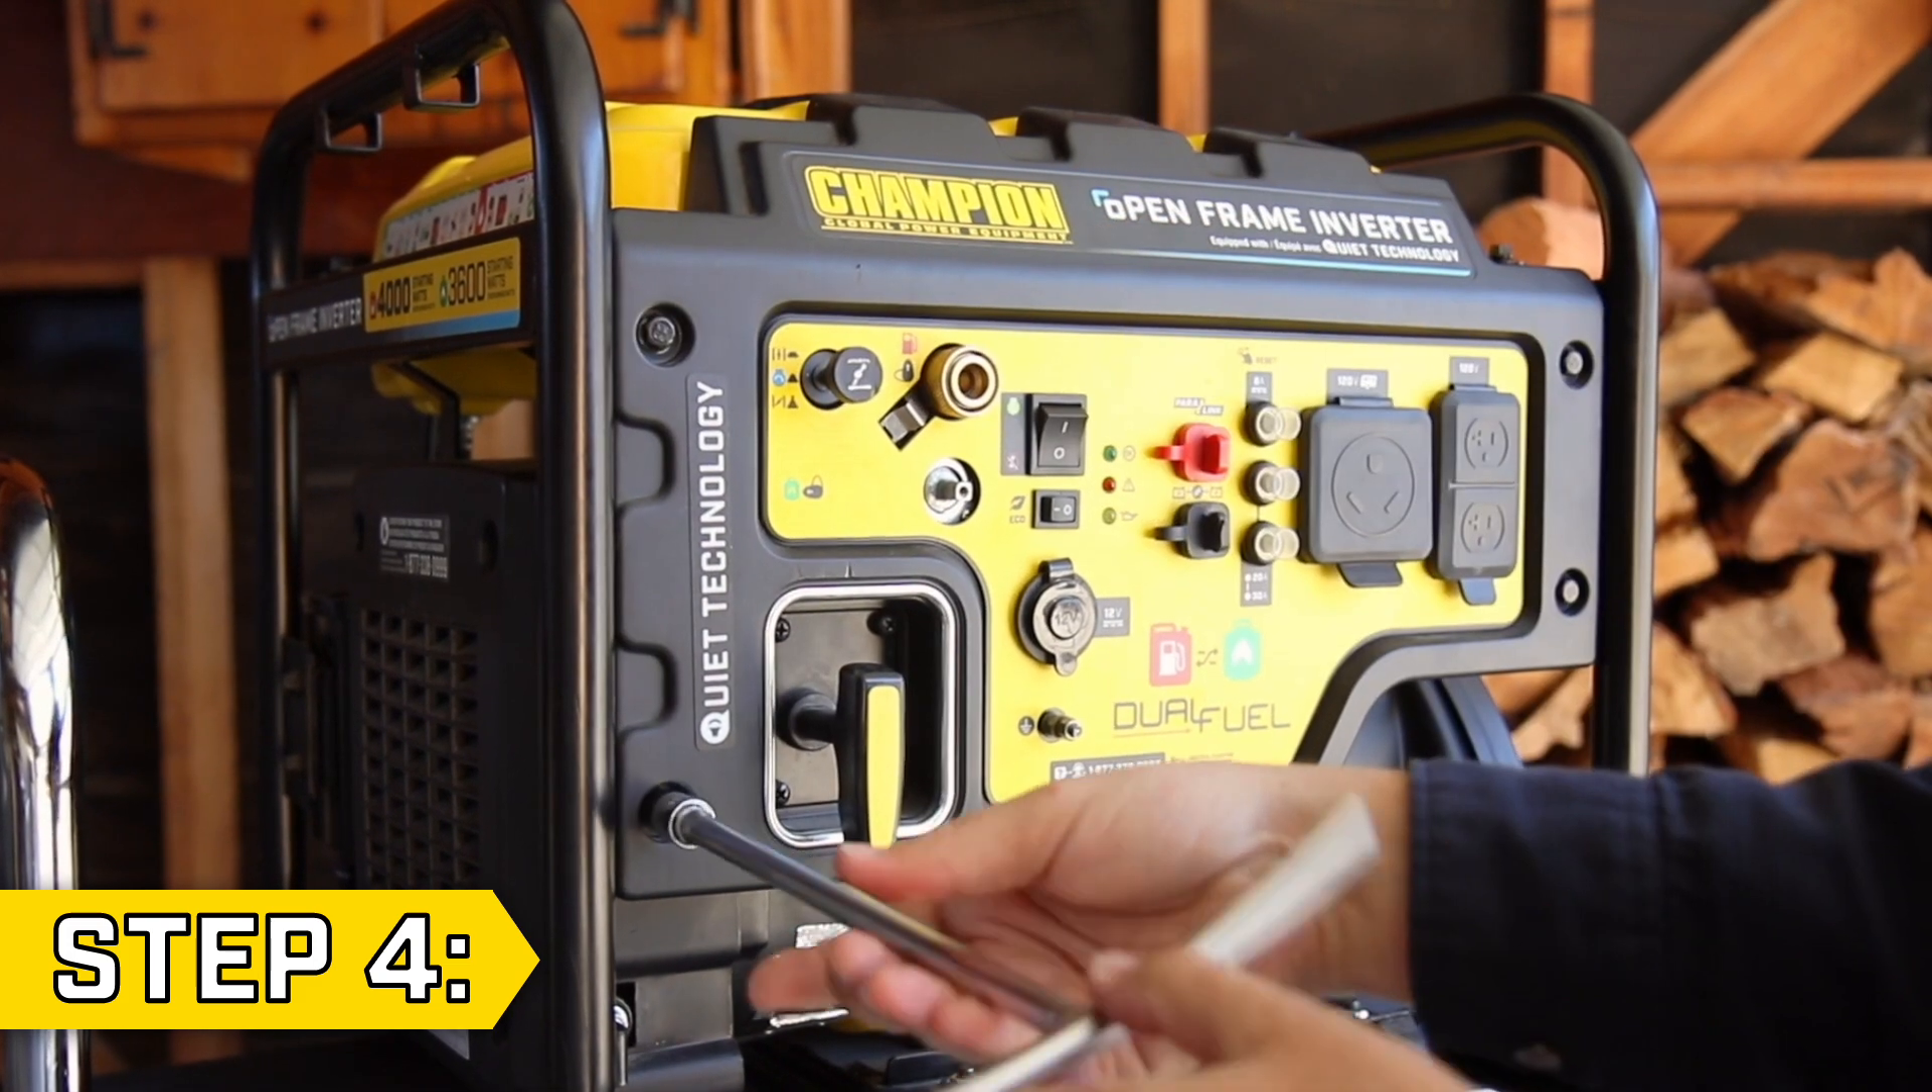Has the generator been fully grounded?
No.